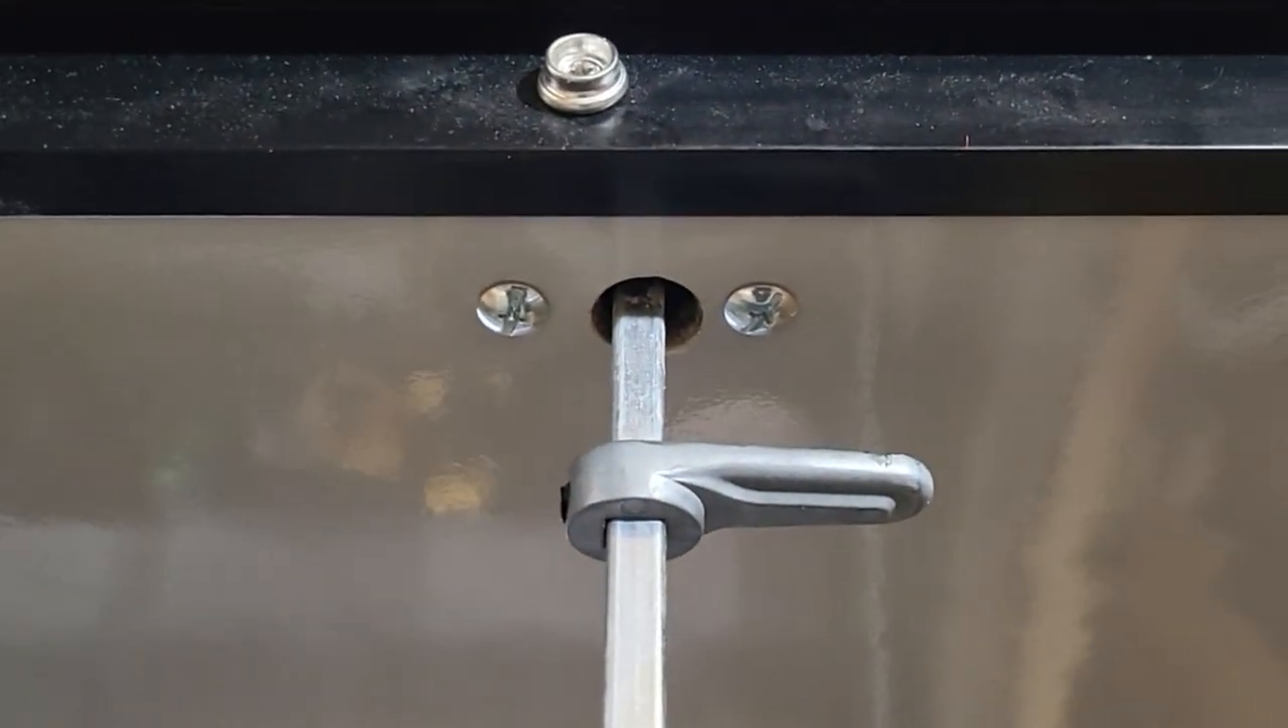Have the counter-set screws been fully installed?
Yes.